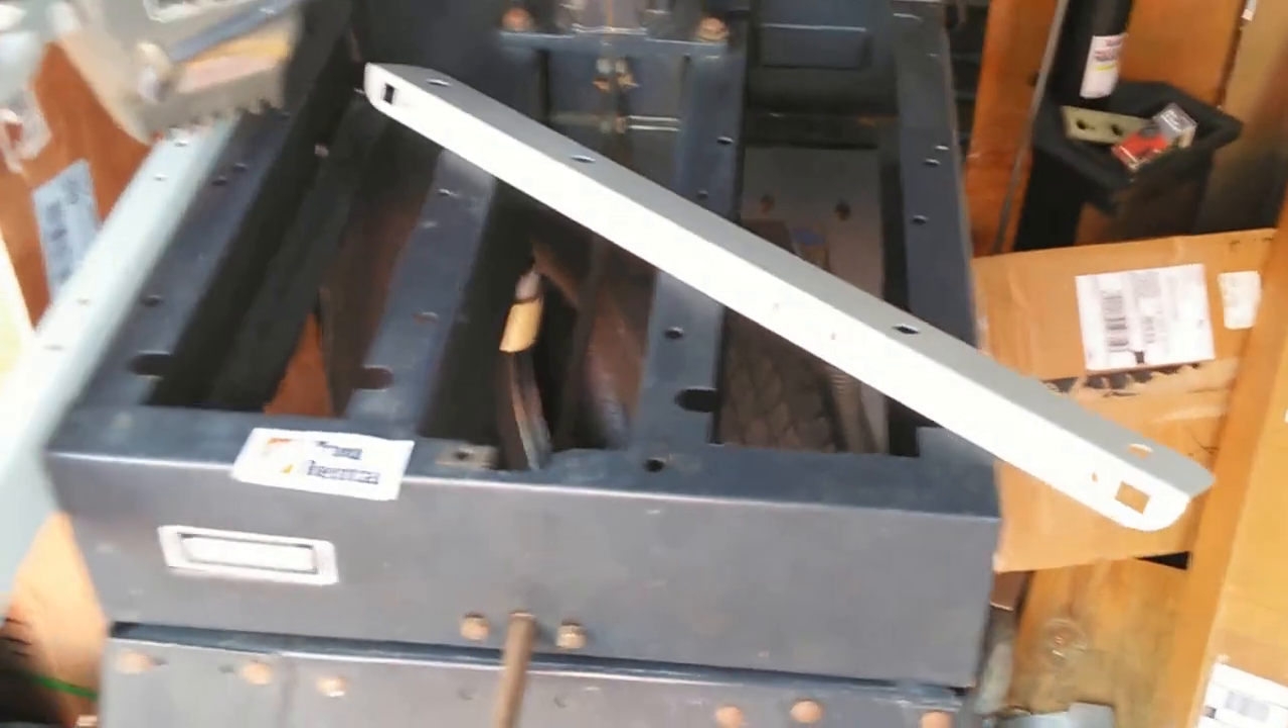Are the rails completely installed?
No.